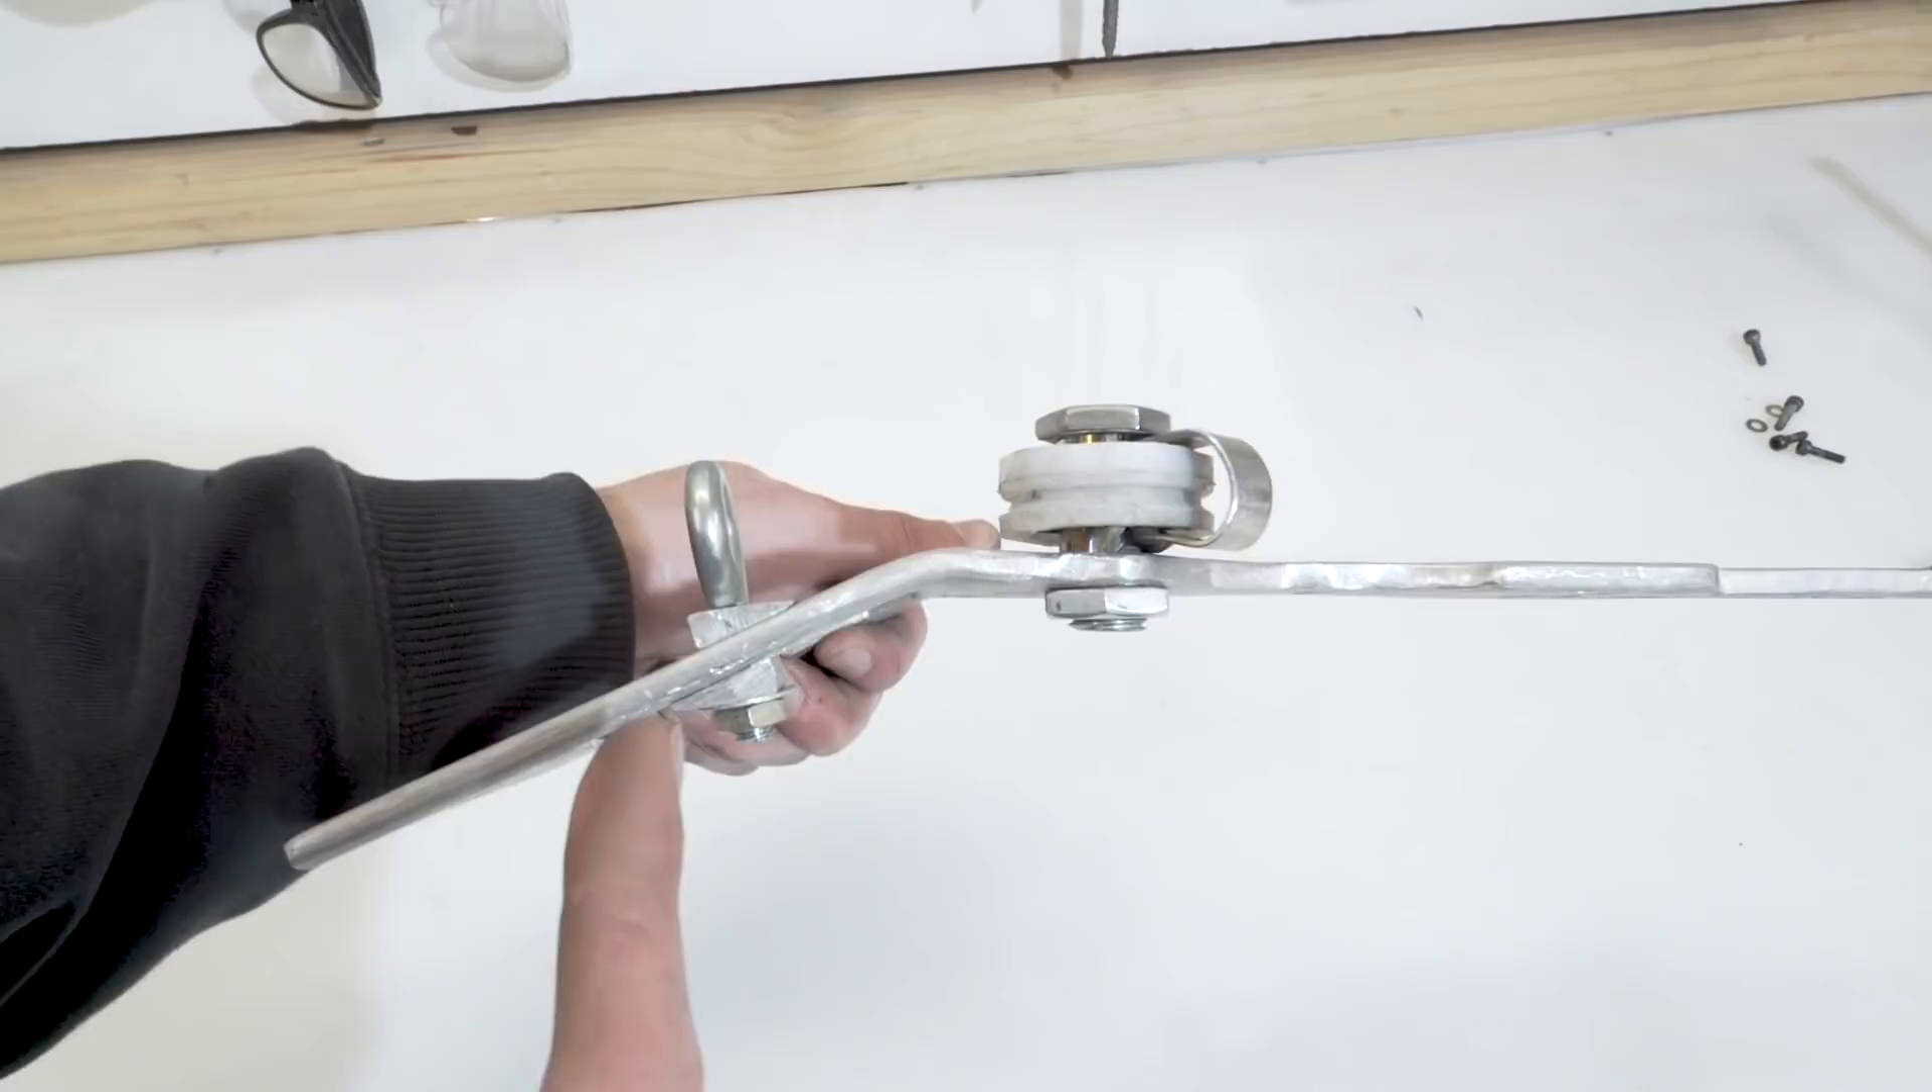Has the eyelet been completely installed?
Yes.